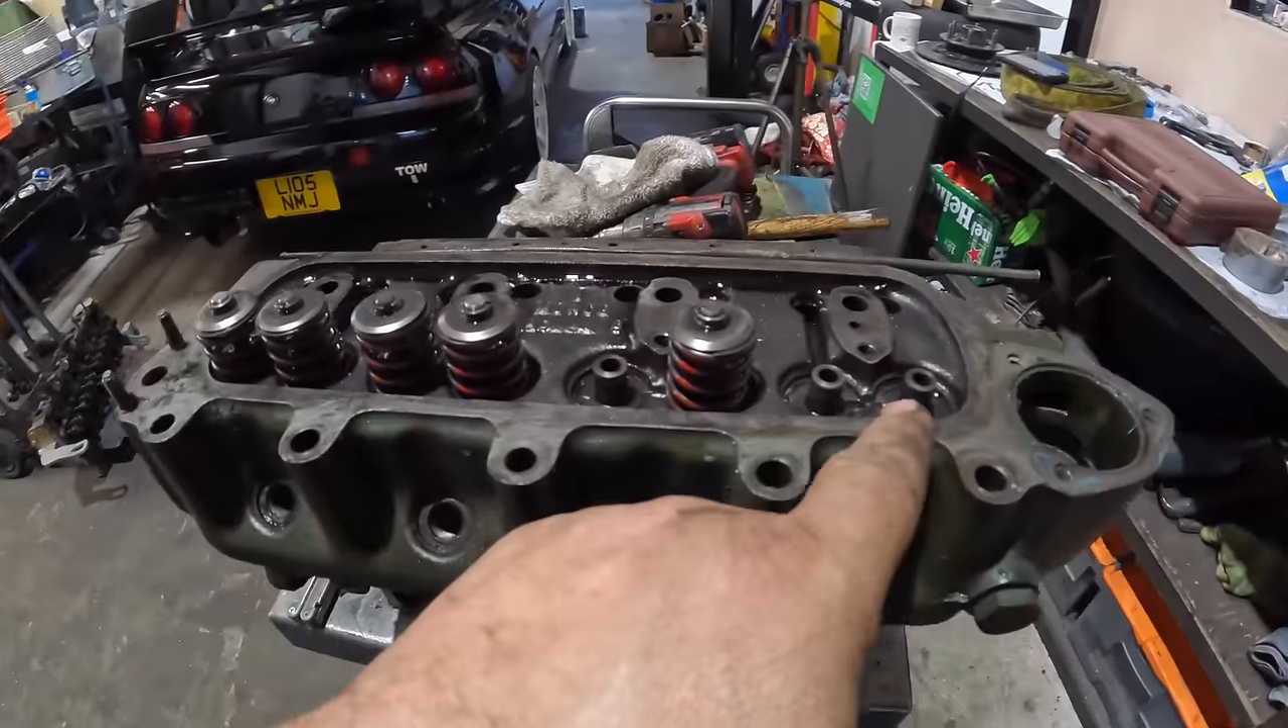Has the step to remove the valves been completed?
No.